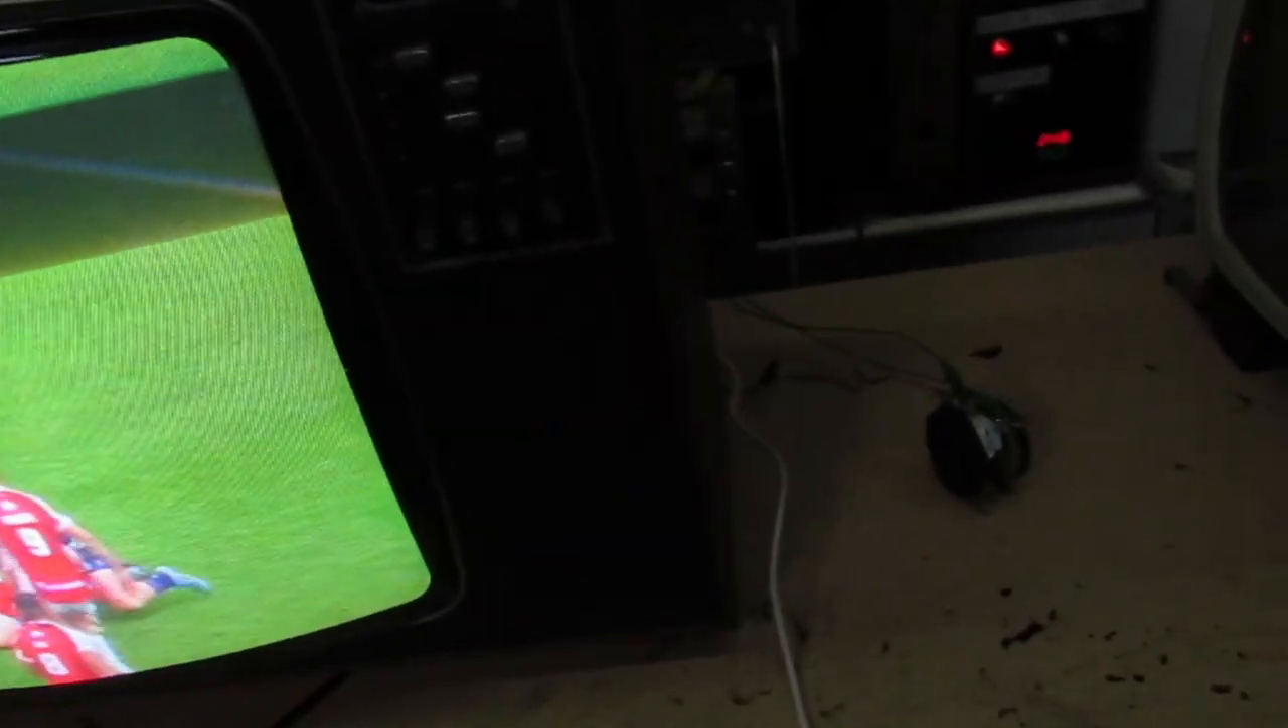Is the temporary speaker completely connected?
Yes.